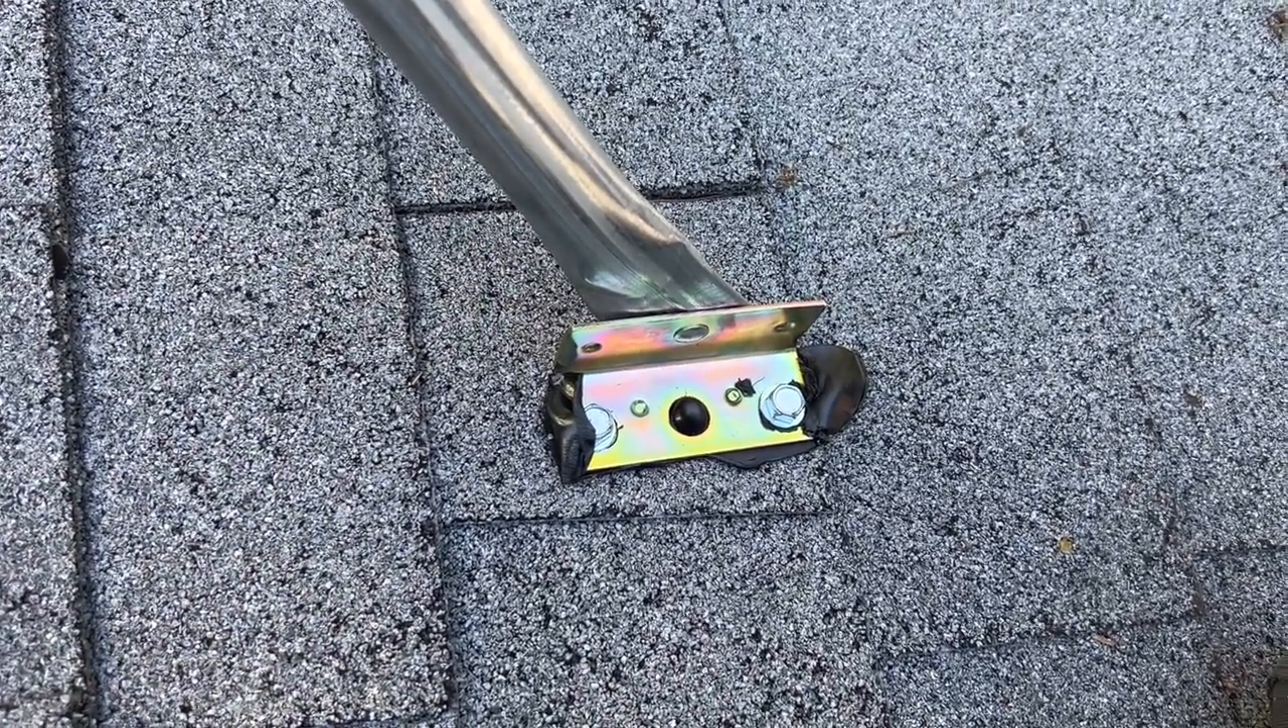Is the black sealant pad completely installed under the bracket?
Yes.